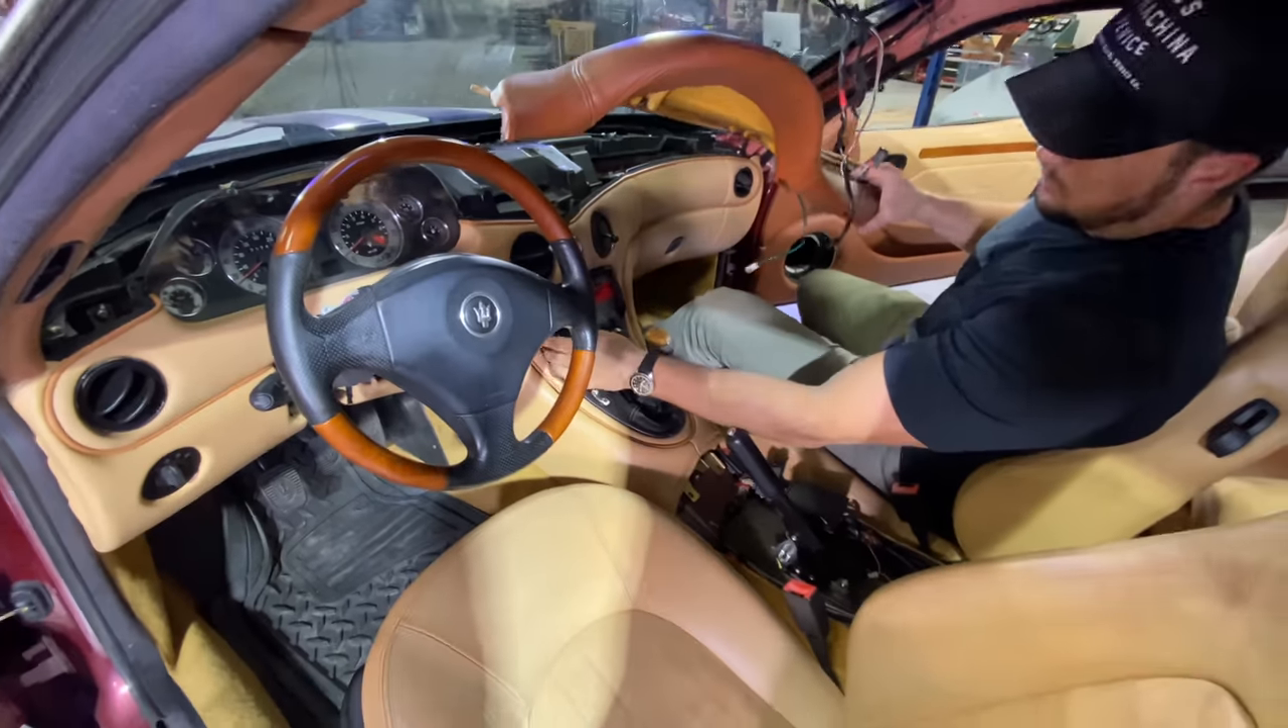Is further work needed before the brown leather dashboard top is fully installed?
Yes.